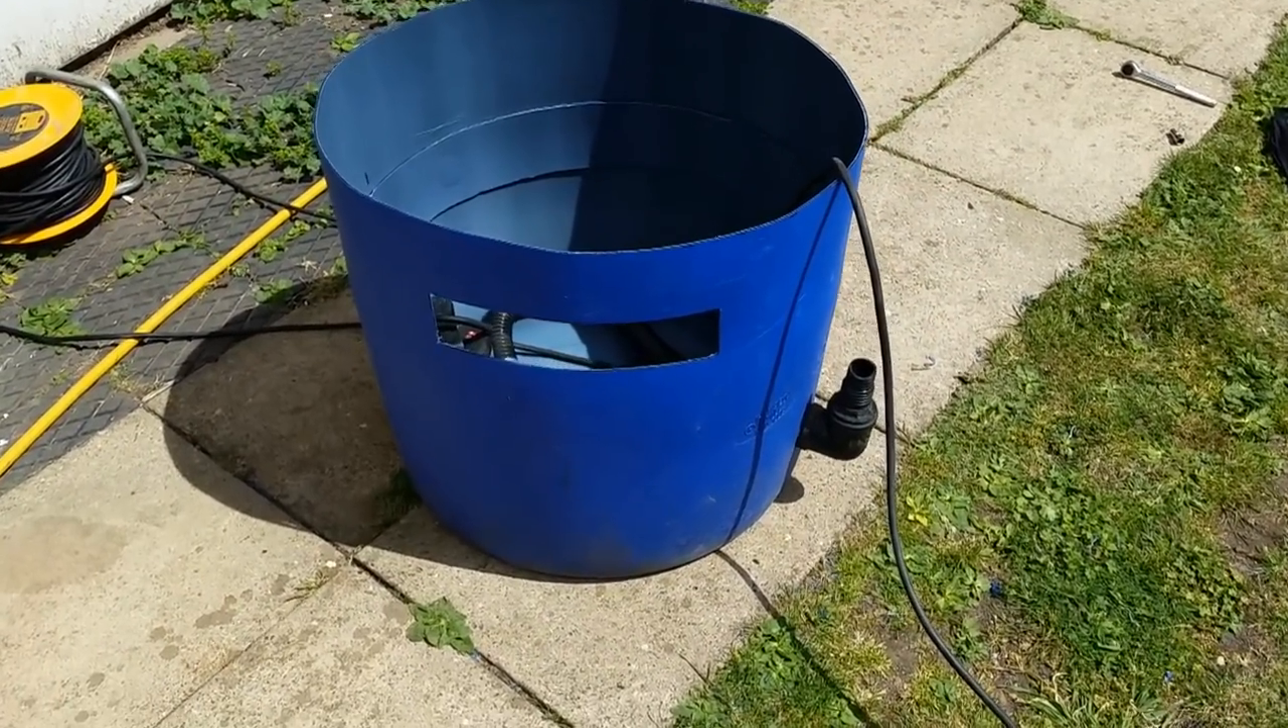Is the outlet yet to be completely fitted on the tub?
No.